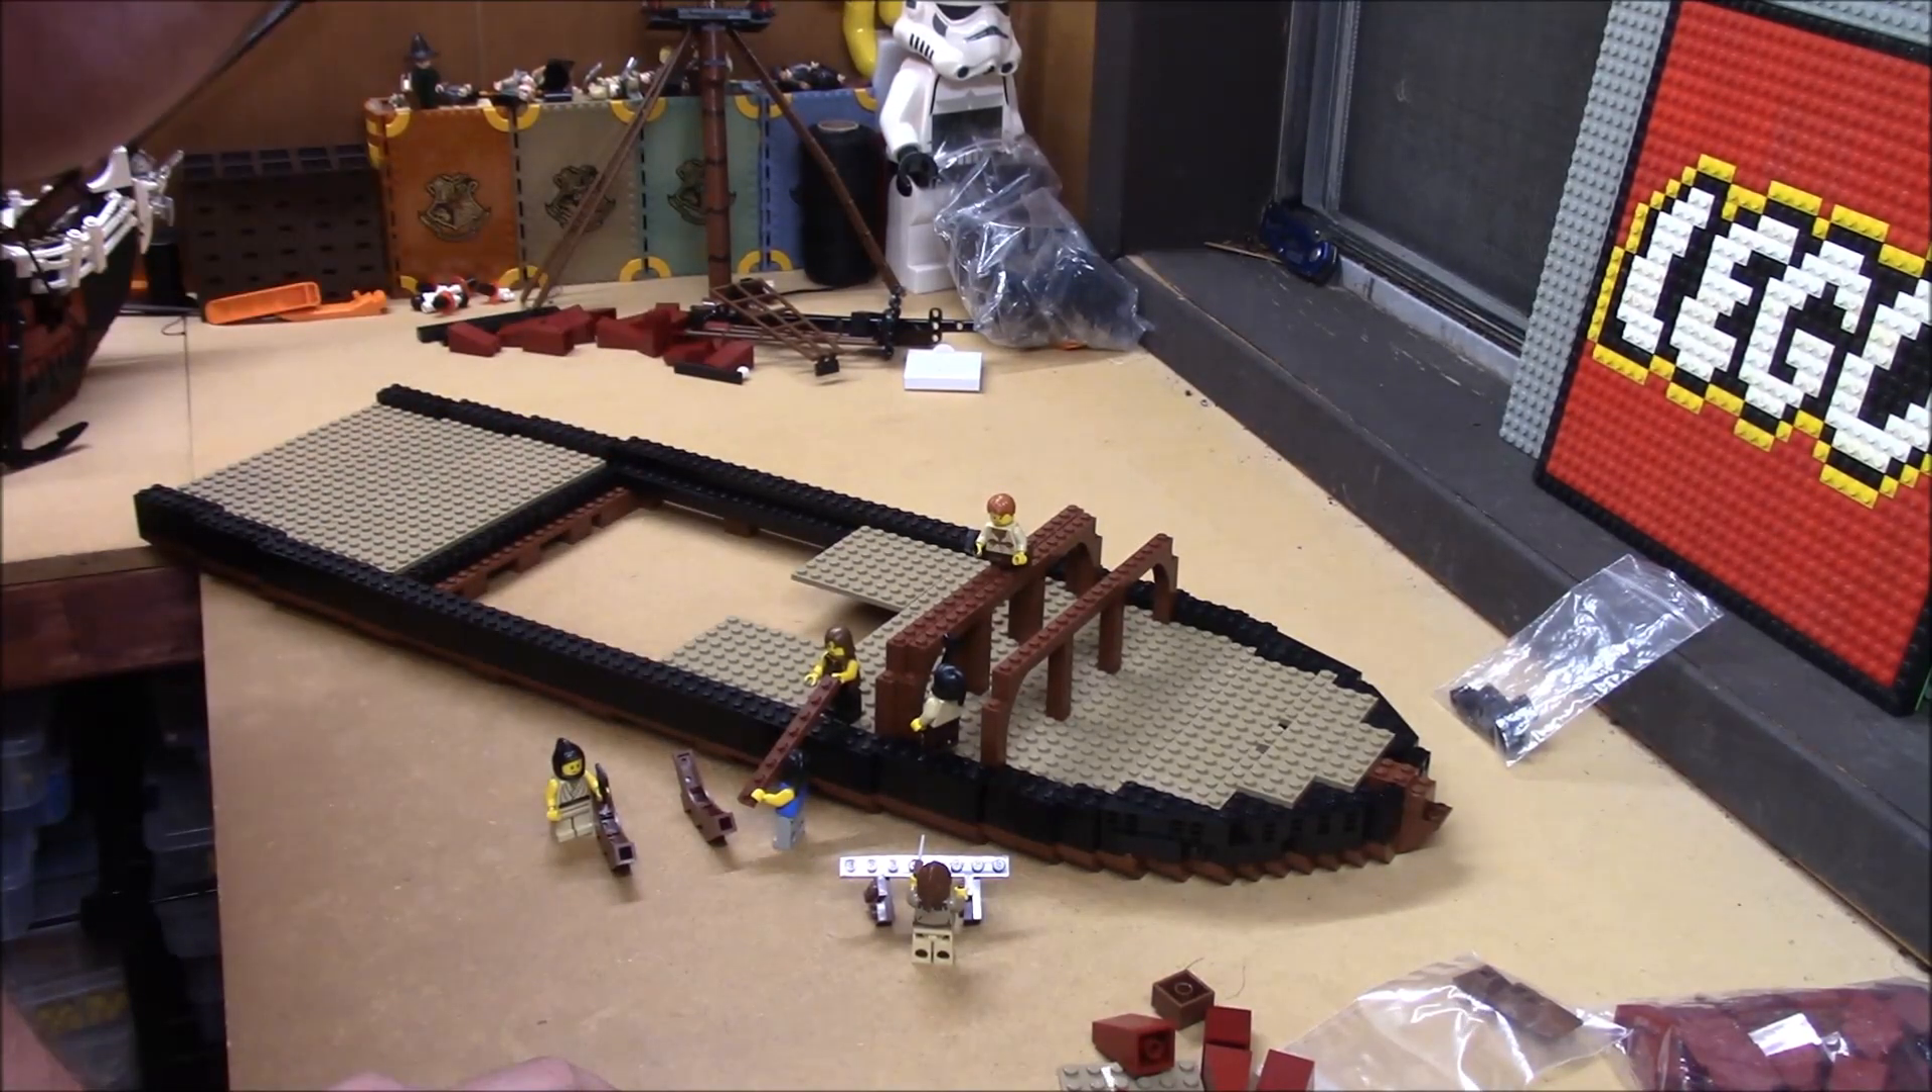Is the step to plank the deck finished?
No.